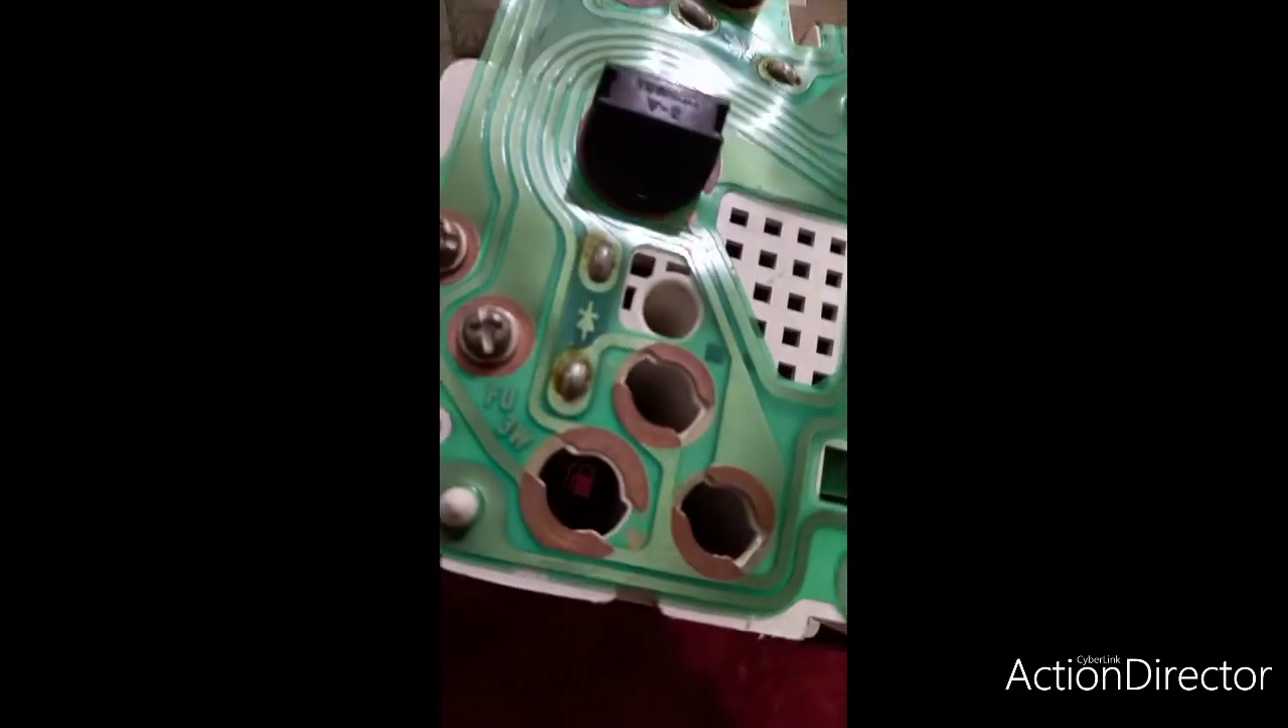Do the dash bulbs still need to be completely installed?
Yes.